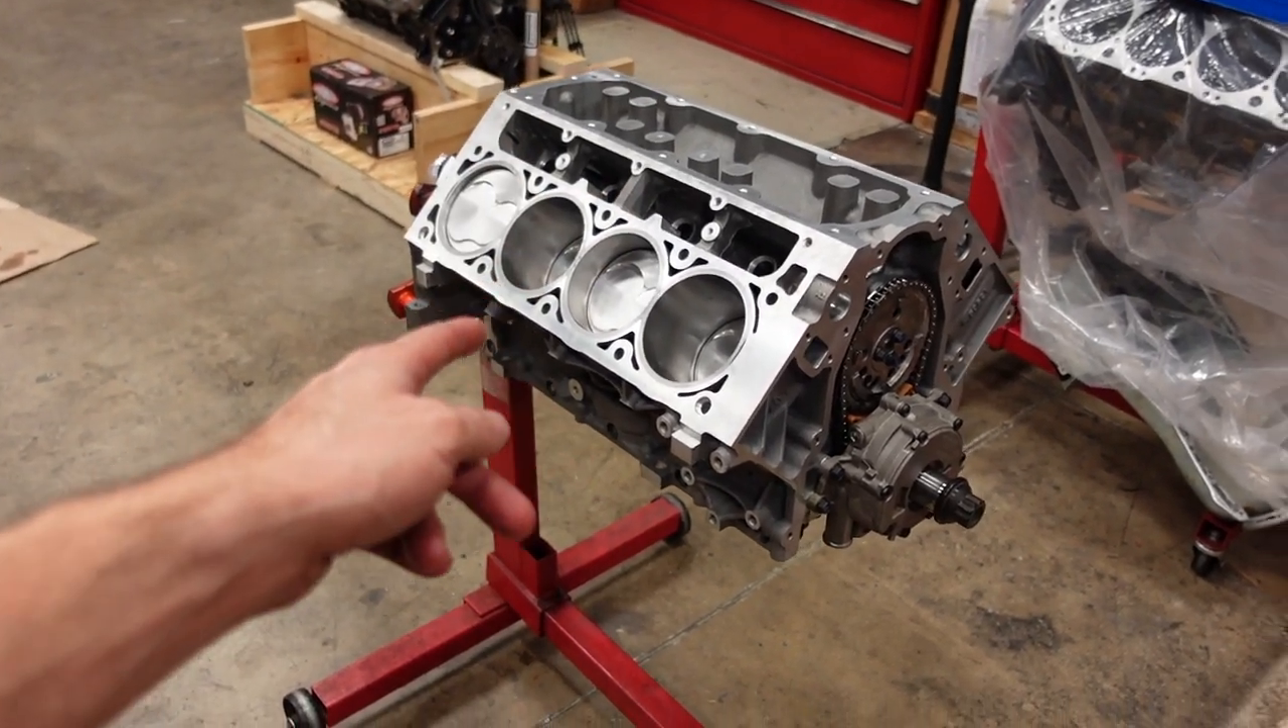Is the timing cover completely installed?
No.